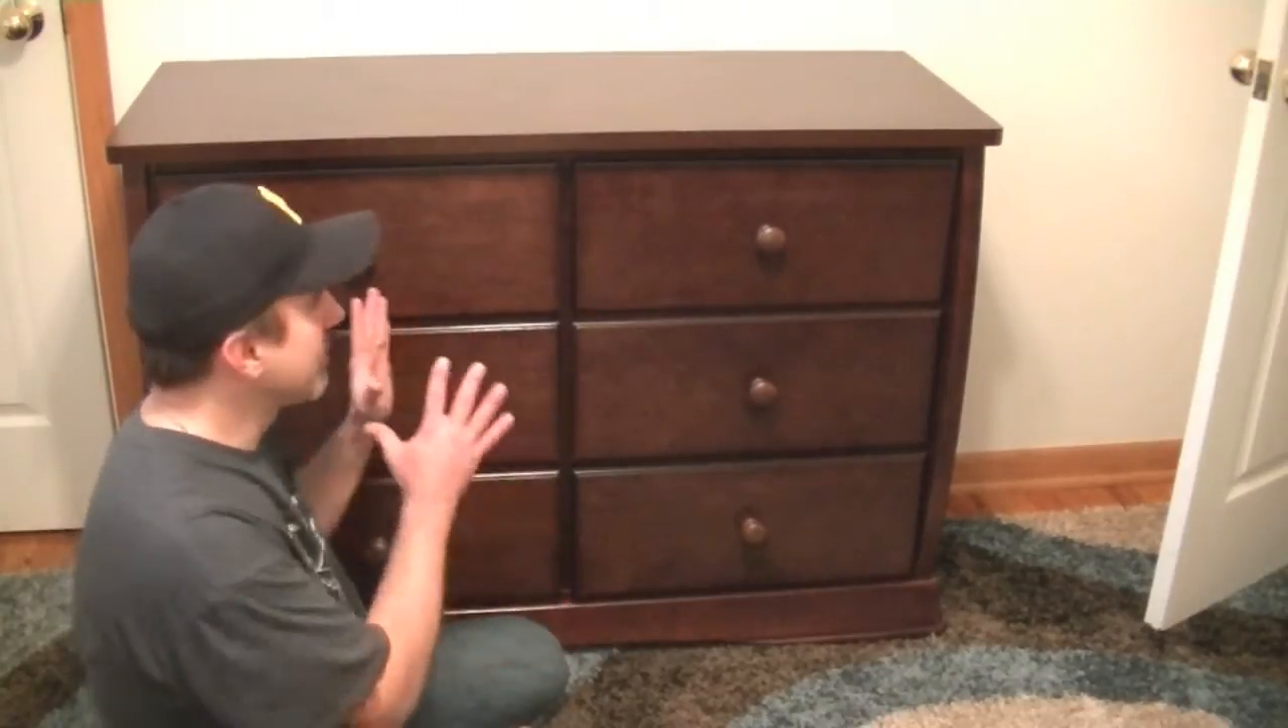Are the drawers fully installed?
Yes.